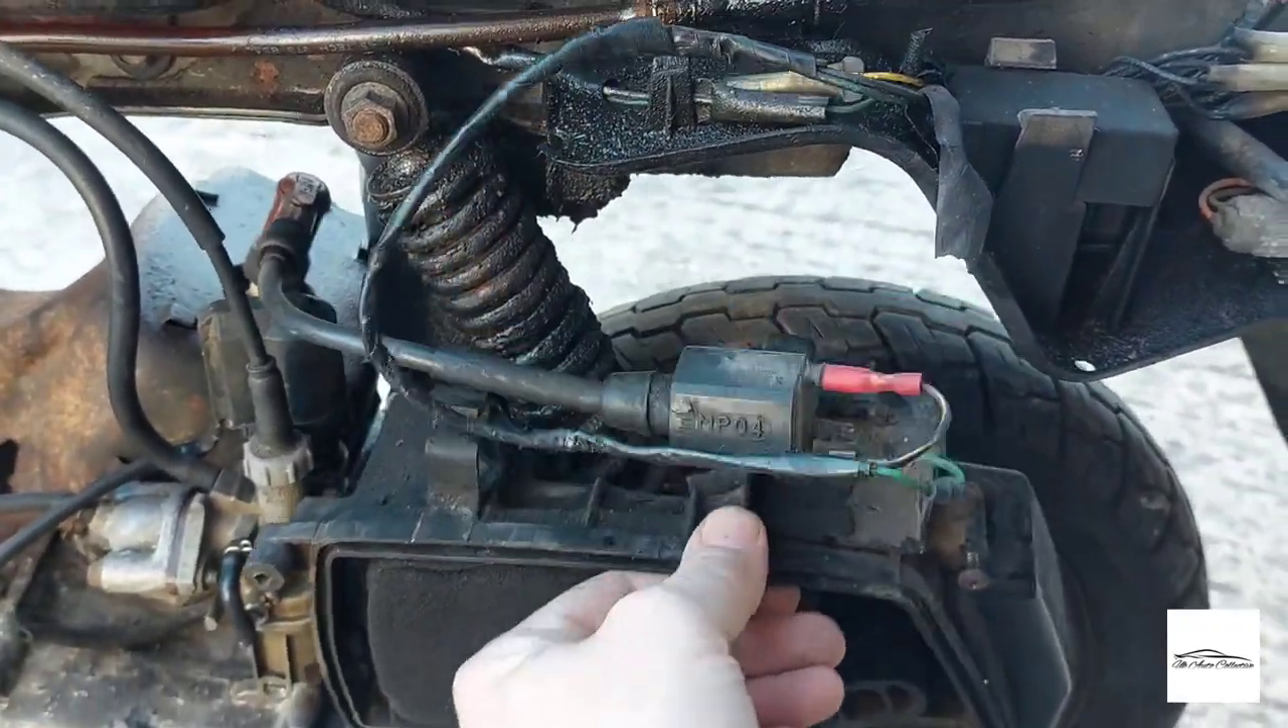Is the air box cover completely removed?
Yes.